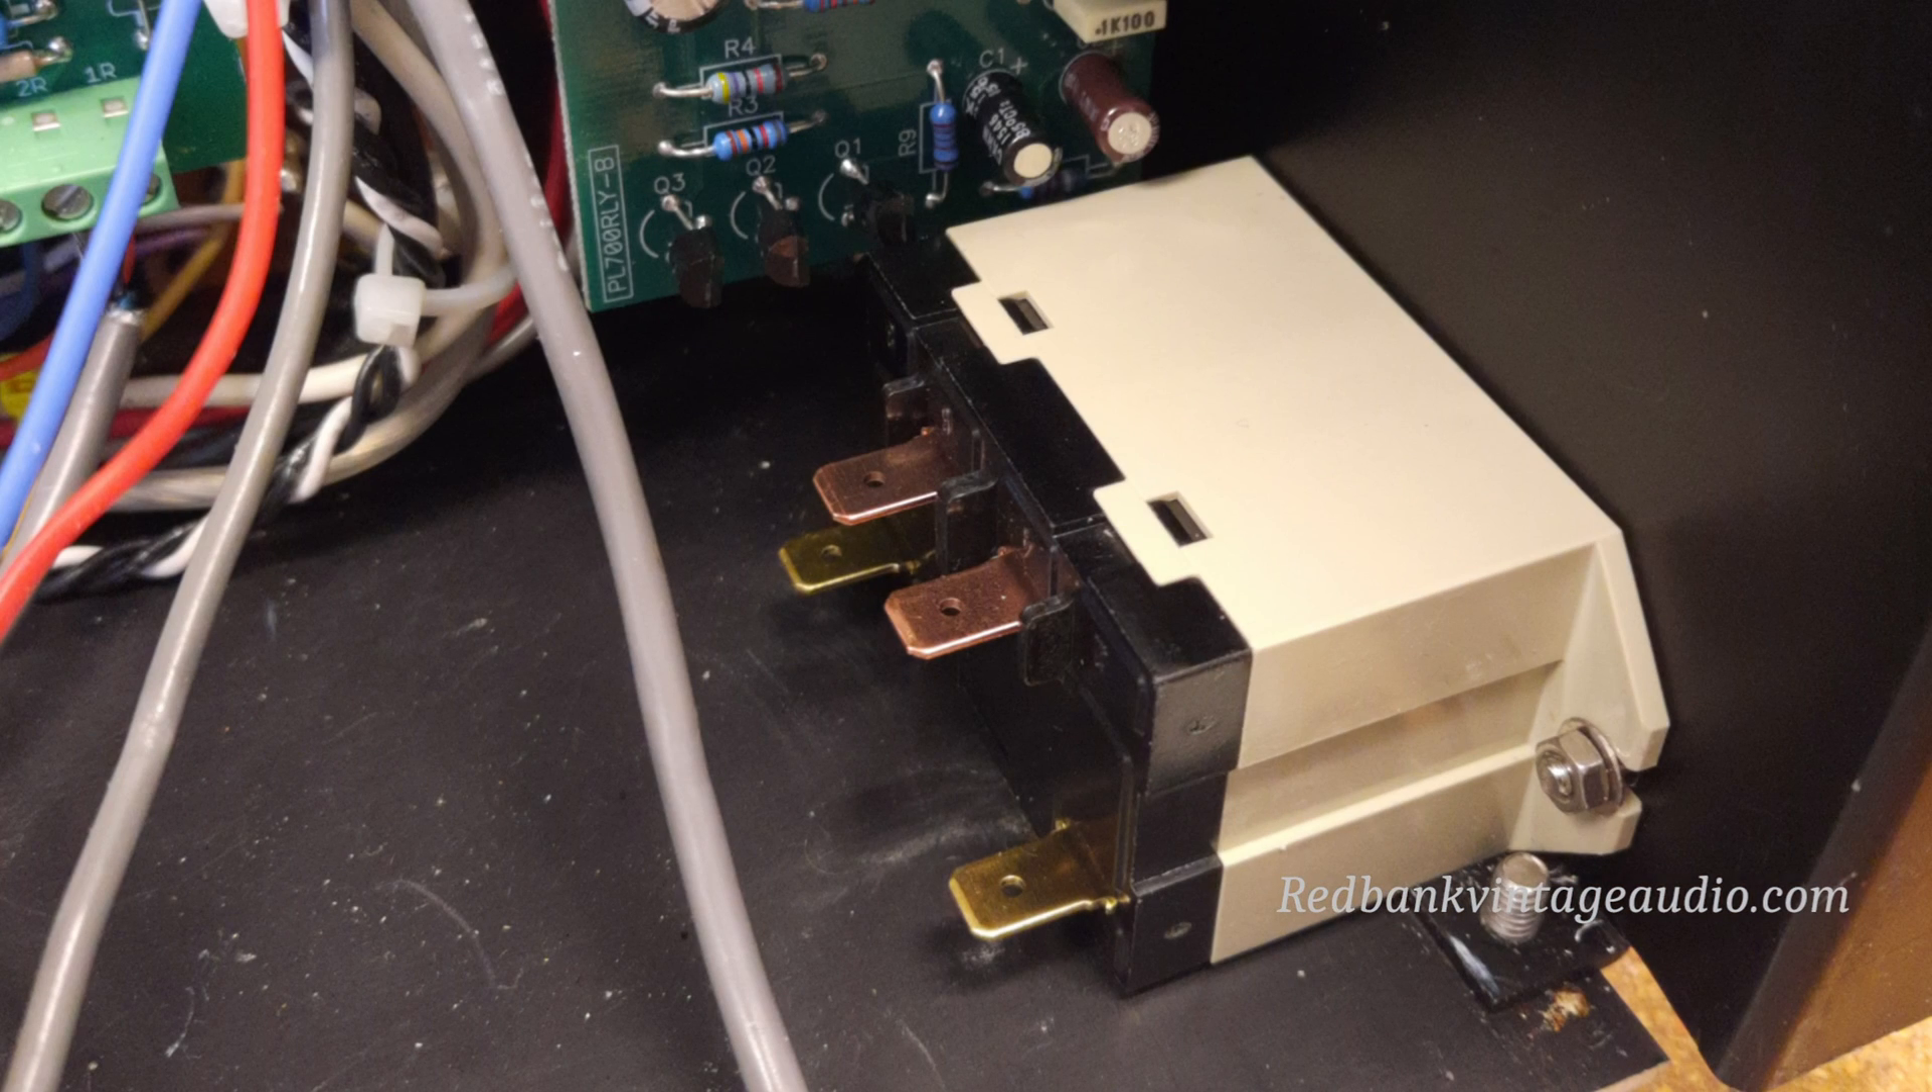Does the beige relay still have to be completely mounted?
No.